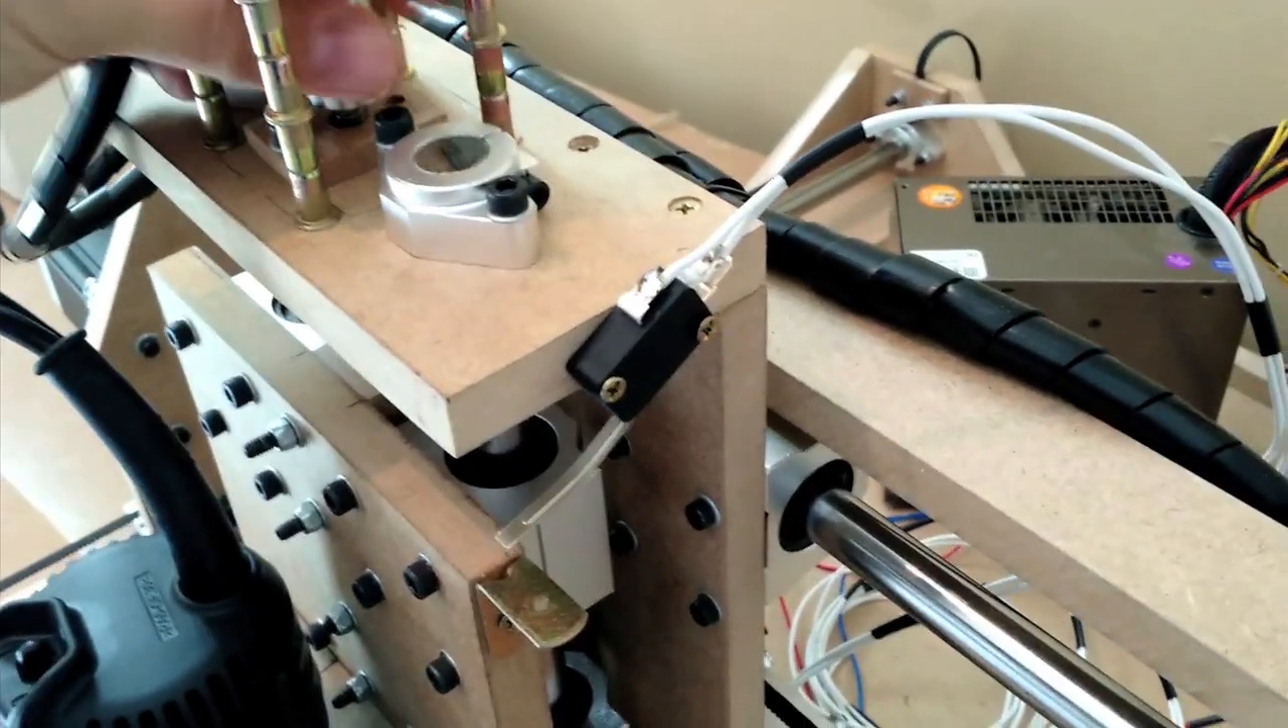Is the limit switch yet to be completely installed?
No.